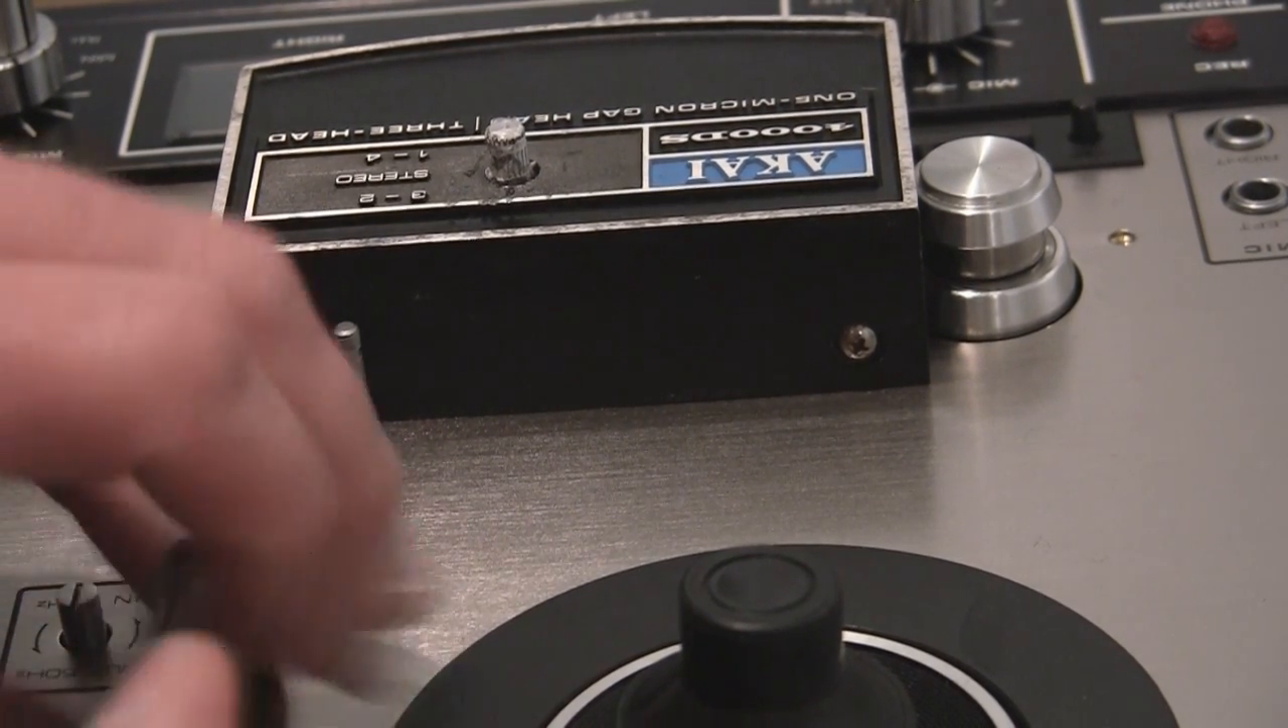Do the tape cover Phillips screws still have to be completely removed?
Yes.